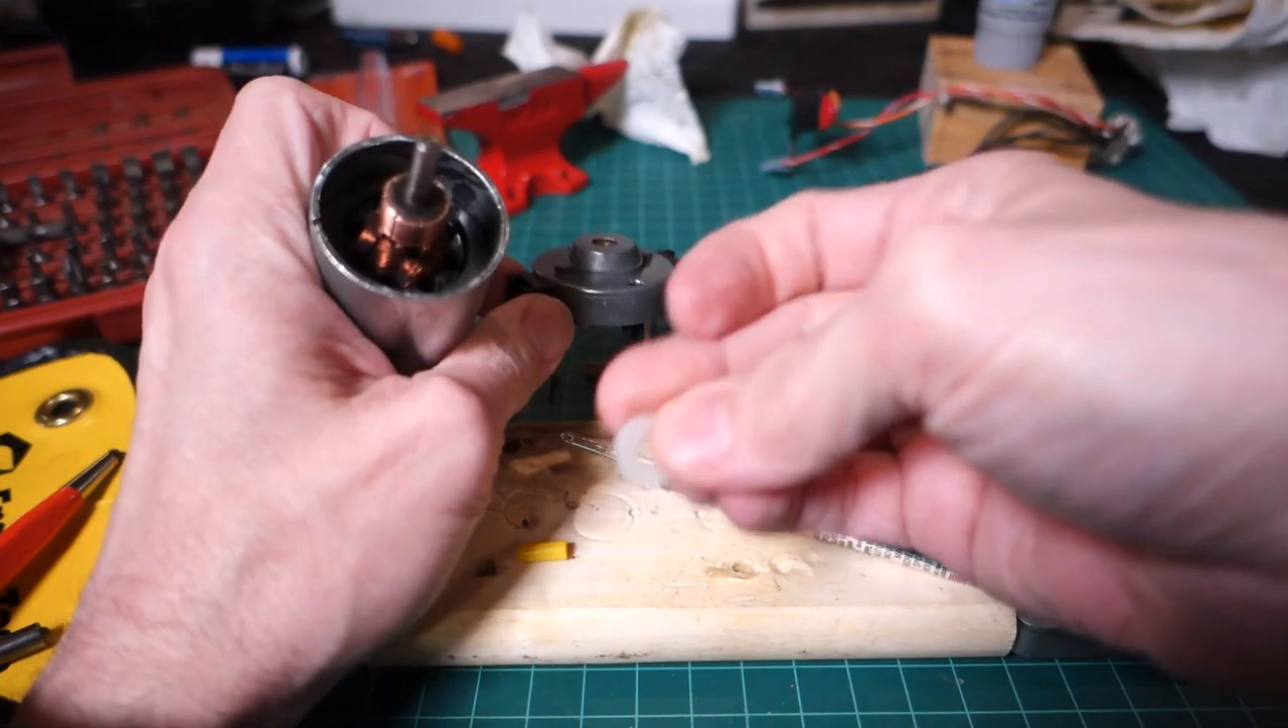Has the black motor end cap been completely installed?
No.